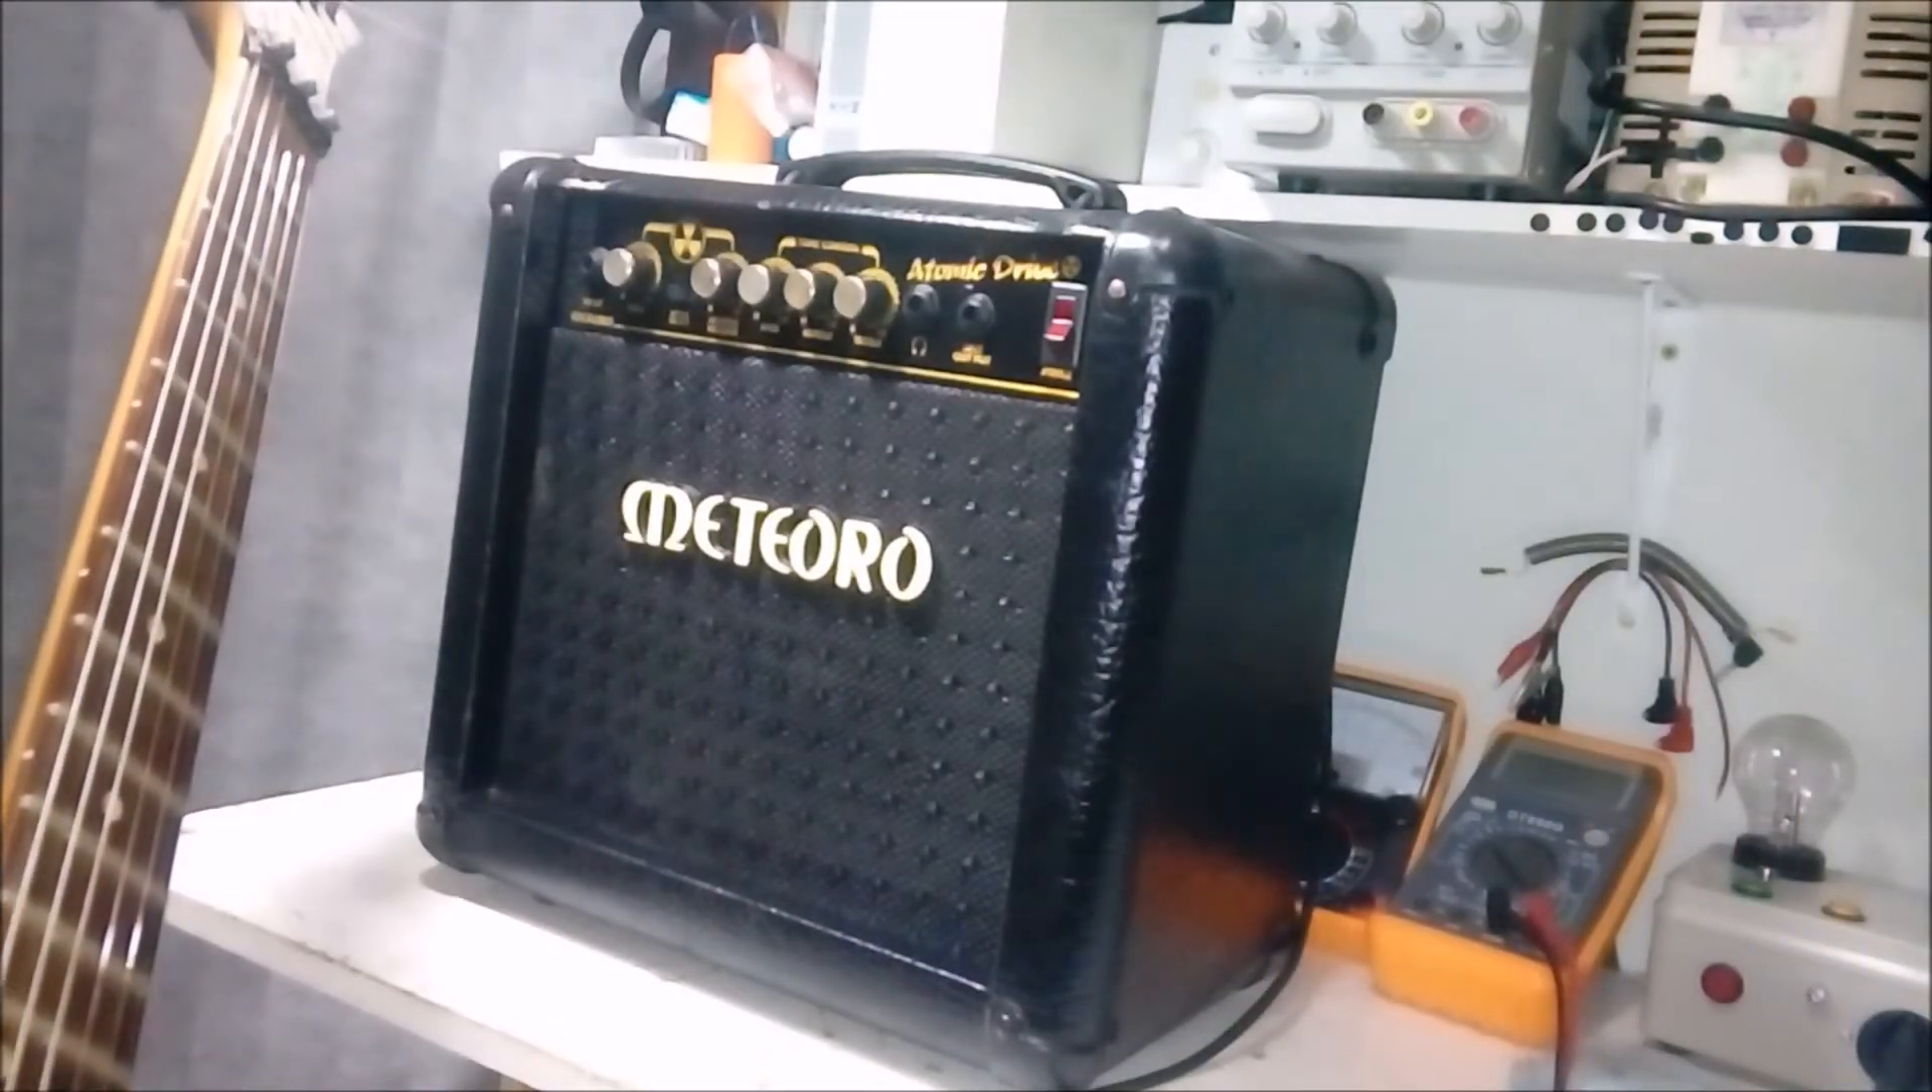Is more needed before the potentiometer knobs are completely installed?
No.